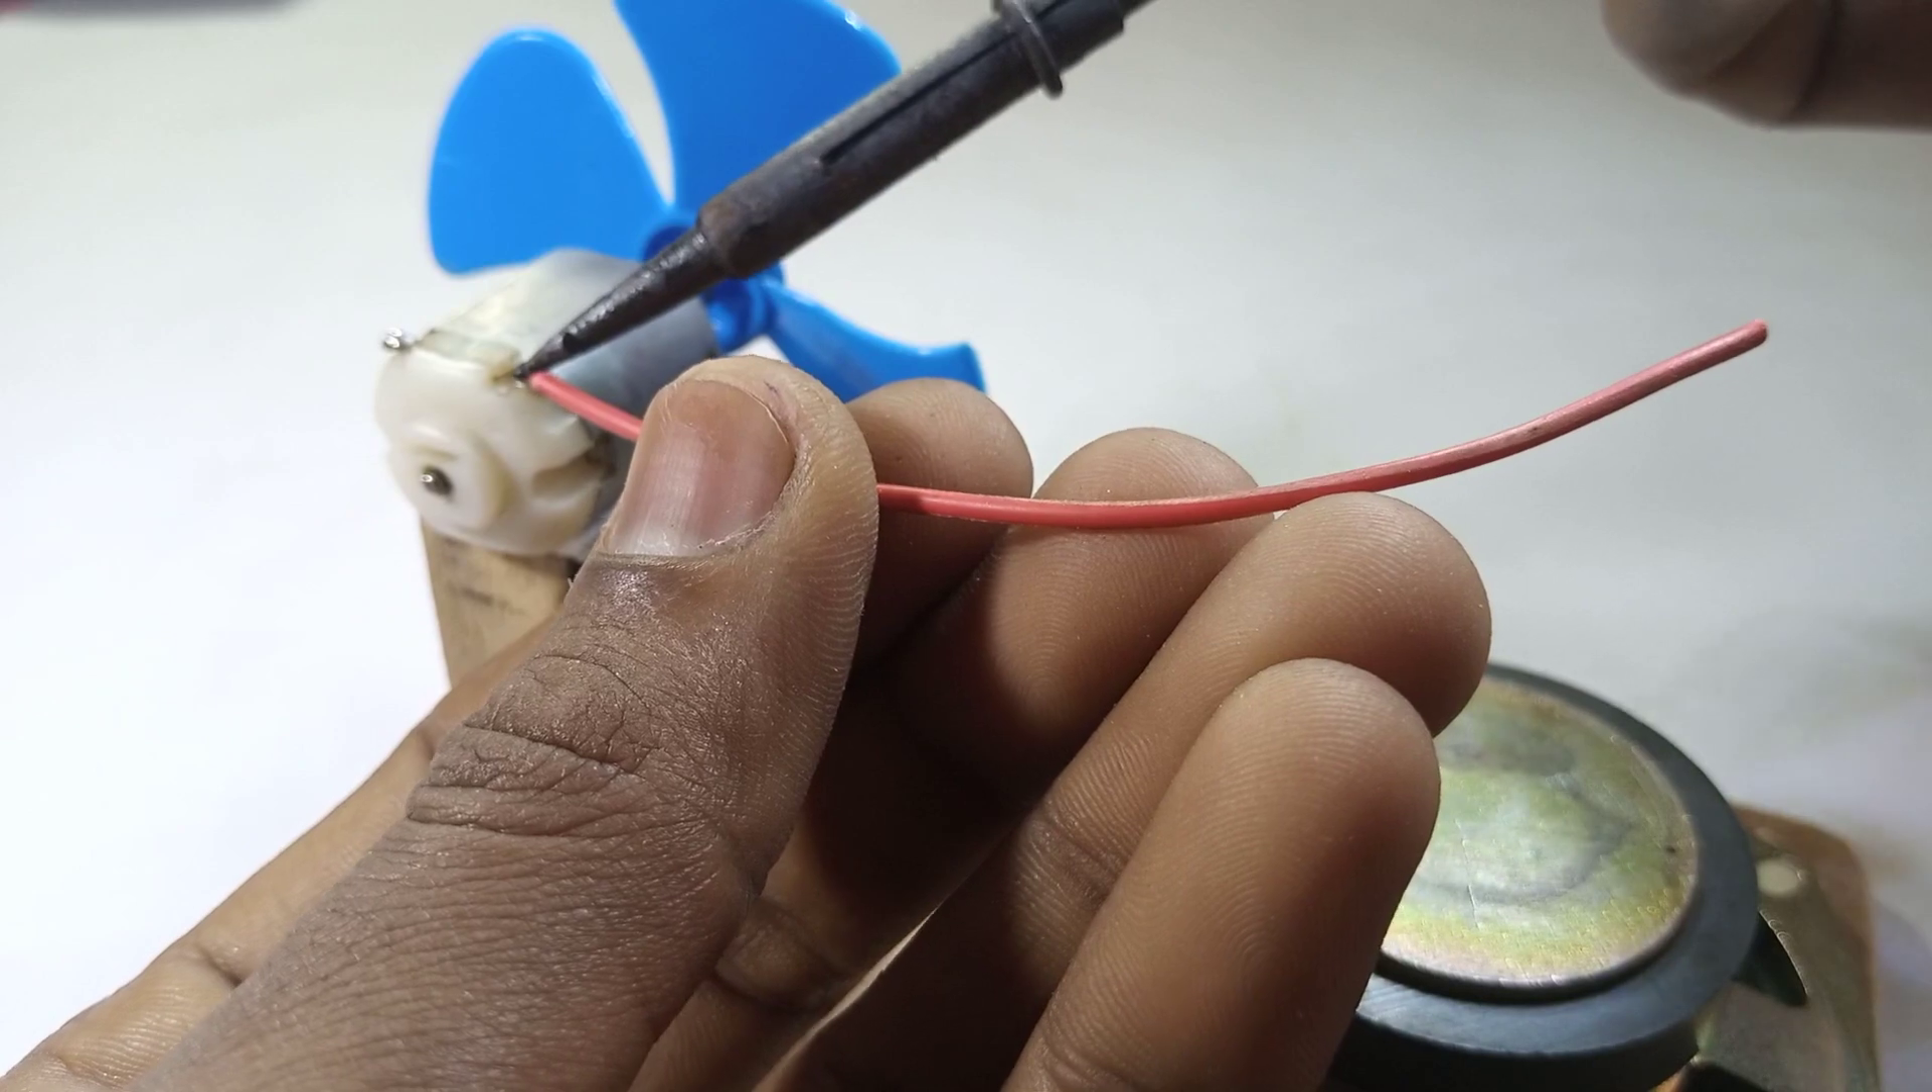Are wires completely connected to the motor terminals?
No.